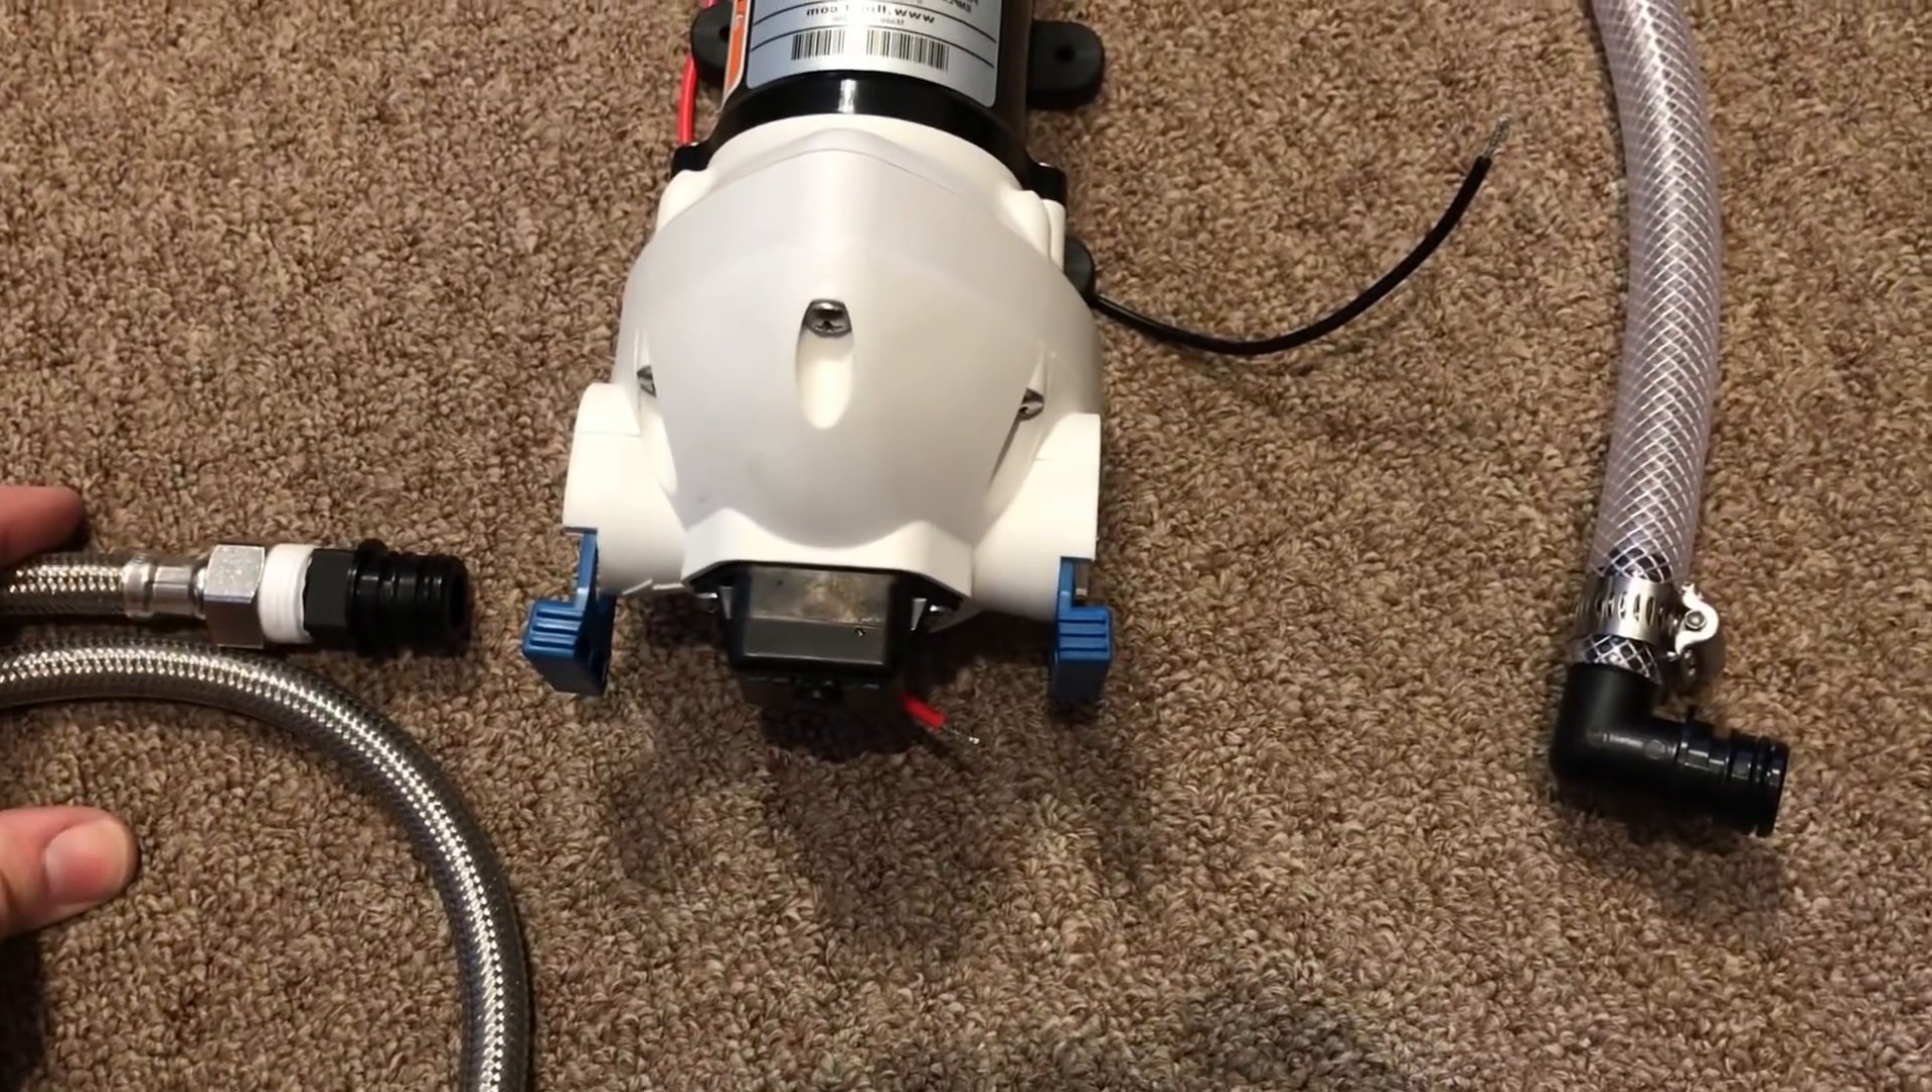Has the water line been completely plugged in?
No.